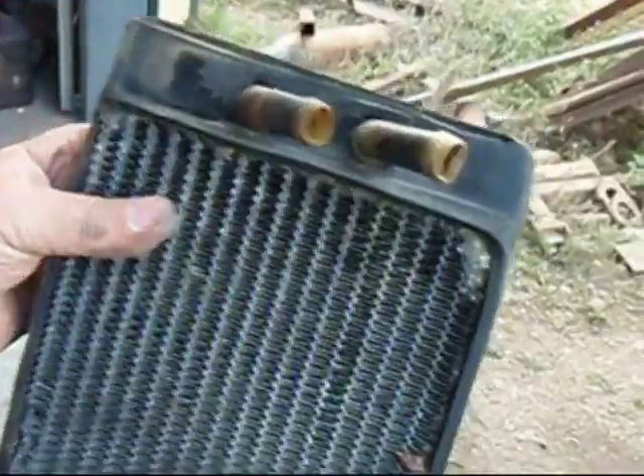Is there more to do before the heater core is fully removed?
No.